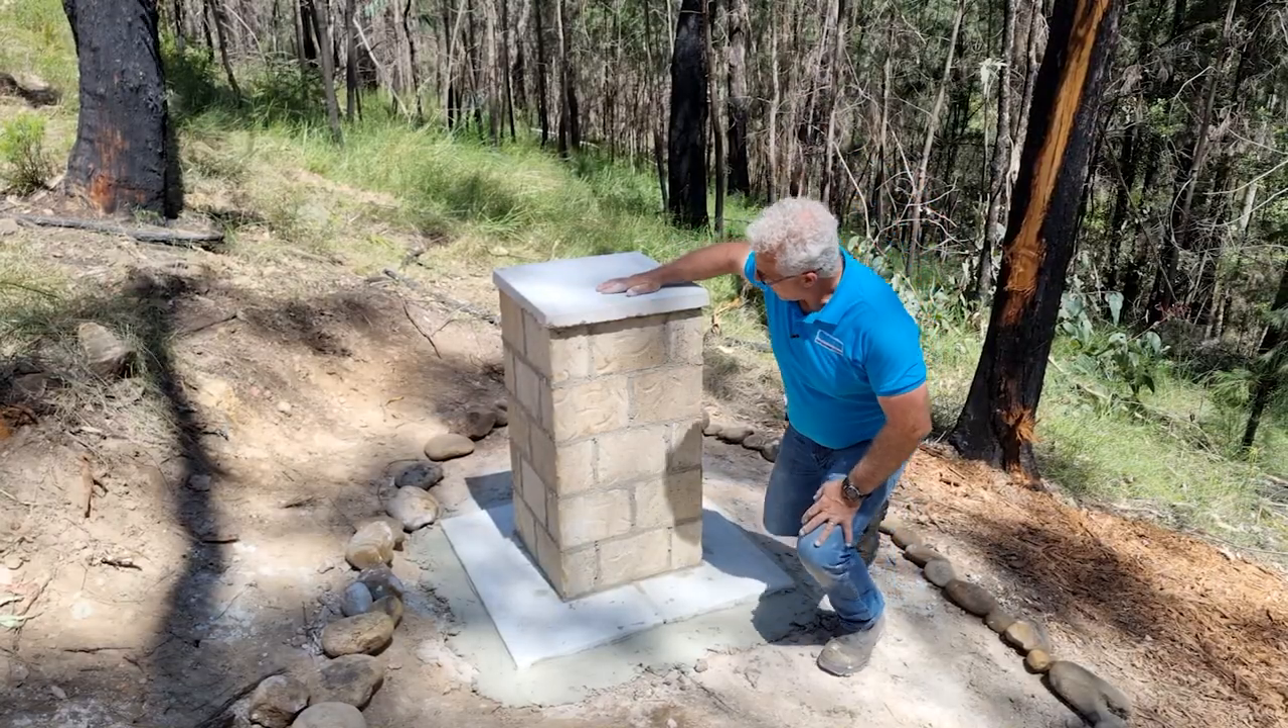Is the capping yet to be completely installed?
No.